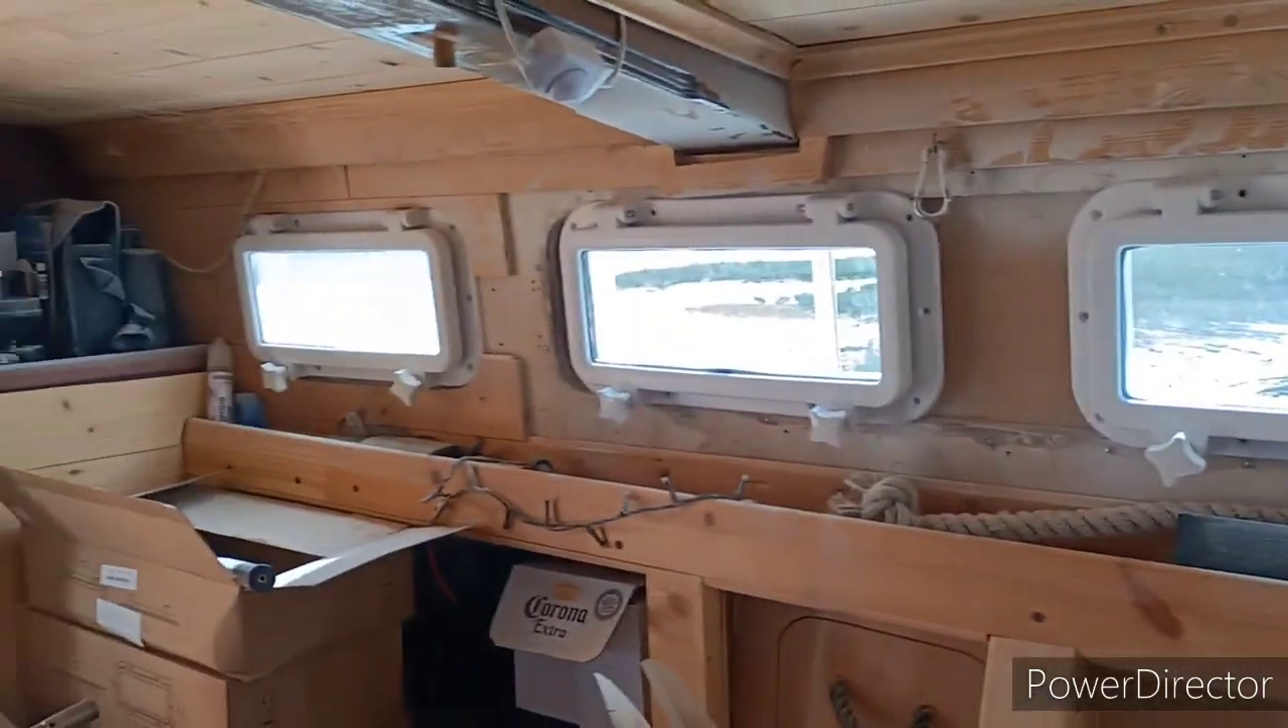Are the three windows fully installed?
Yes.